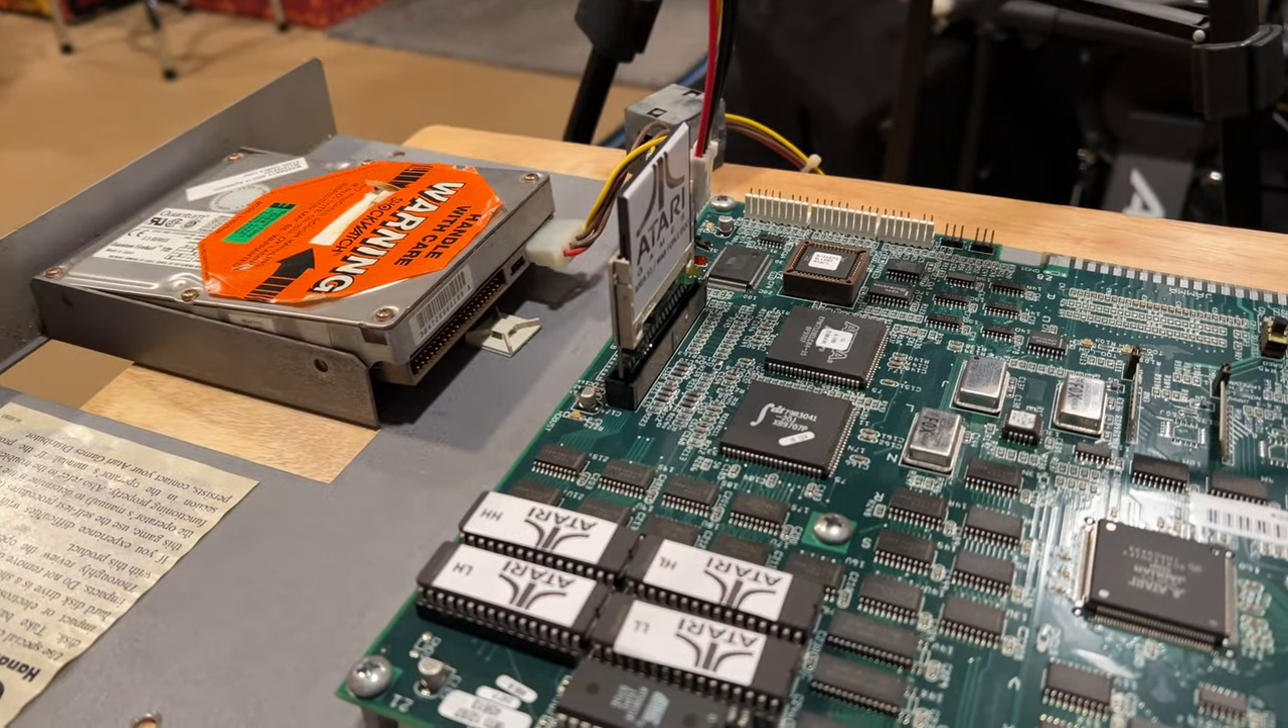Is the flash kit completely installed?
Yes.